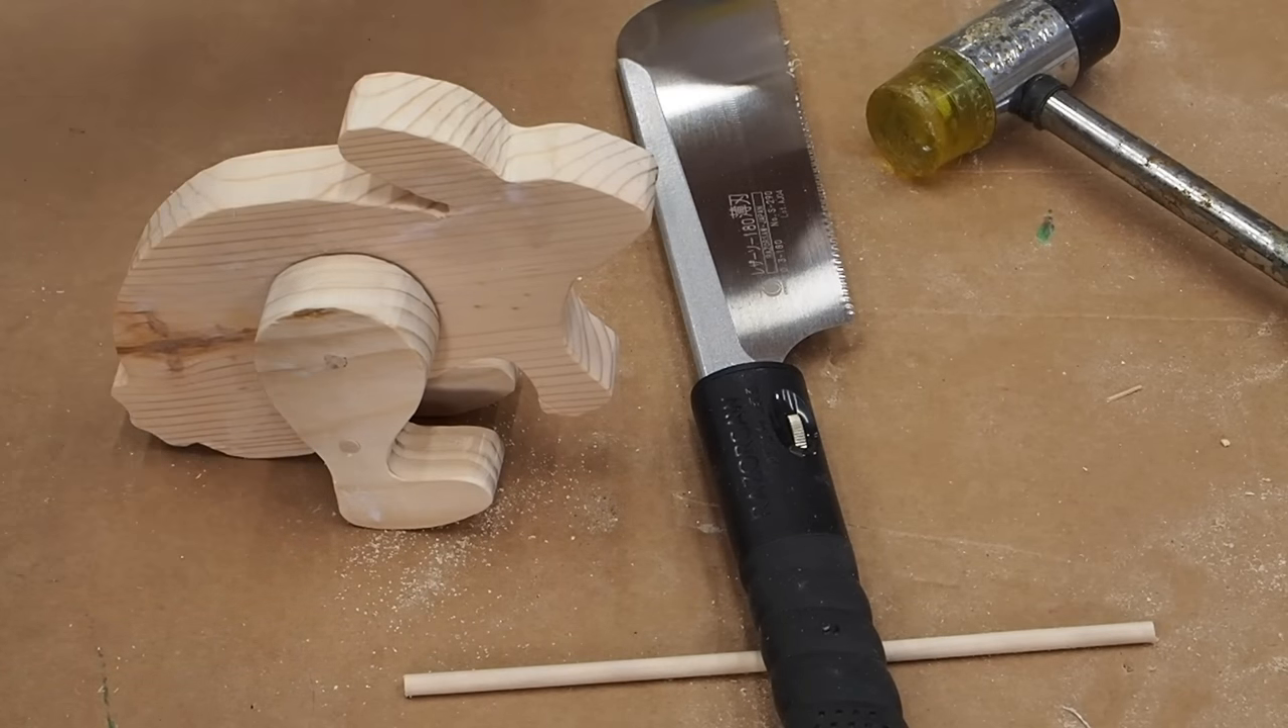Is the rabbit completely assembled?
Yes.